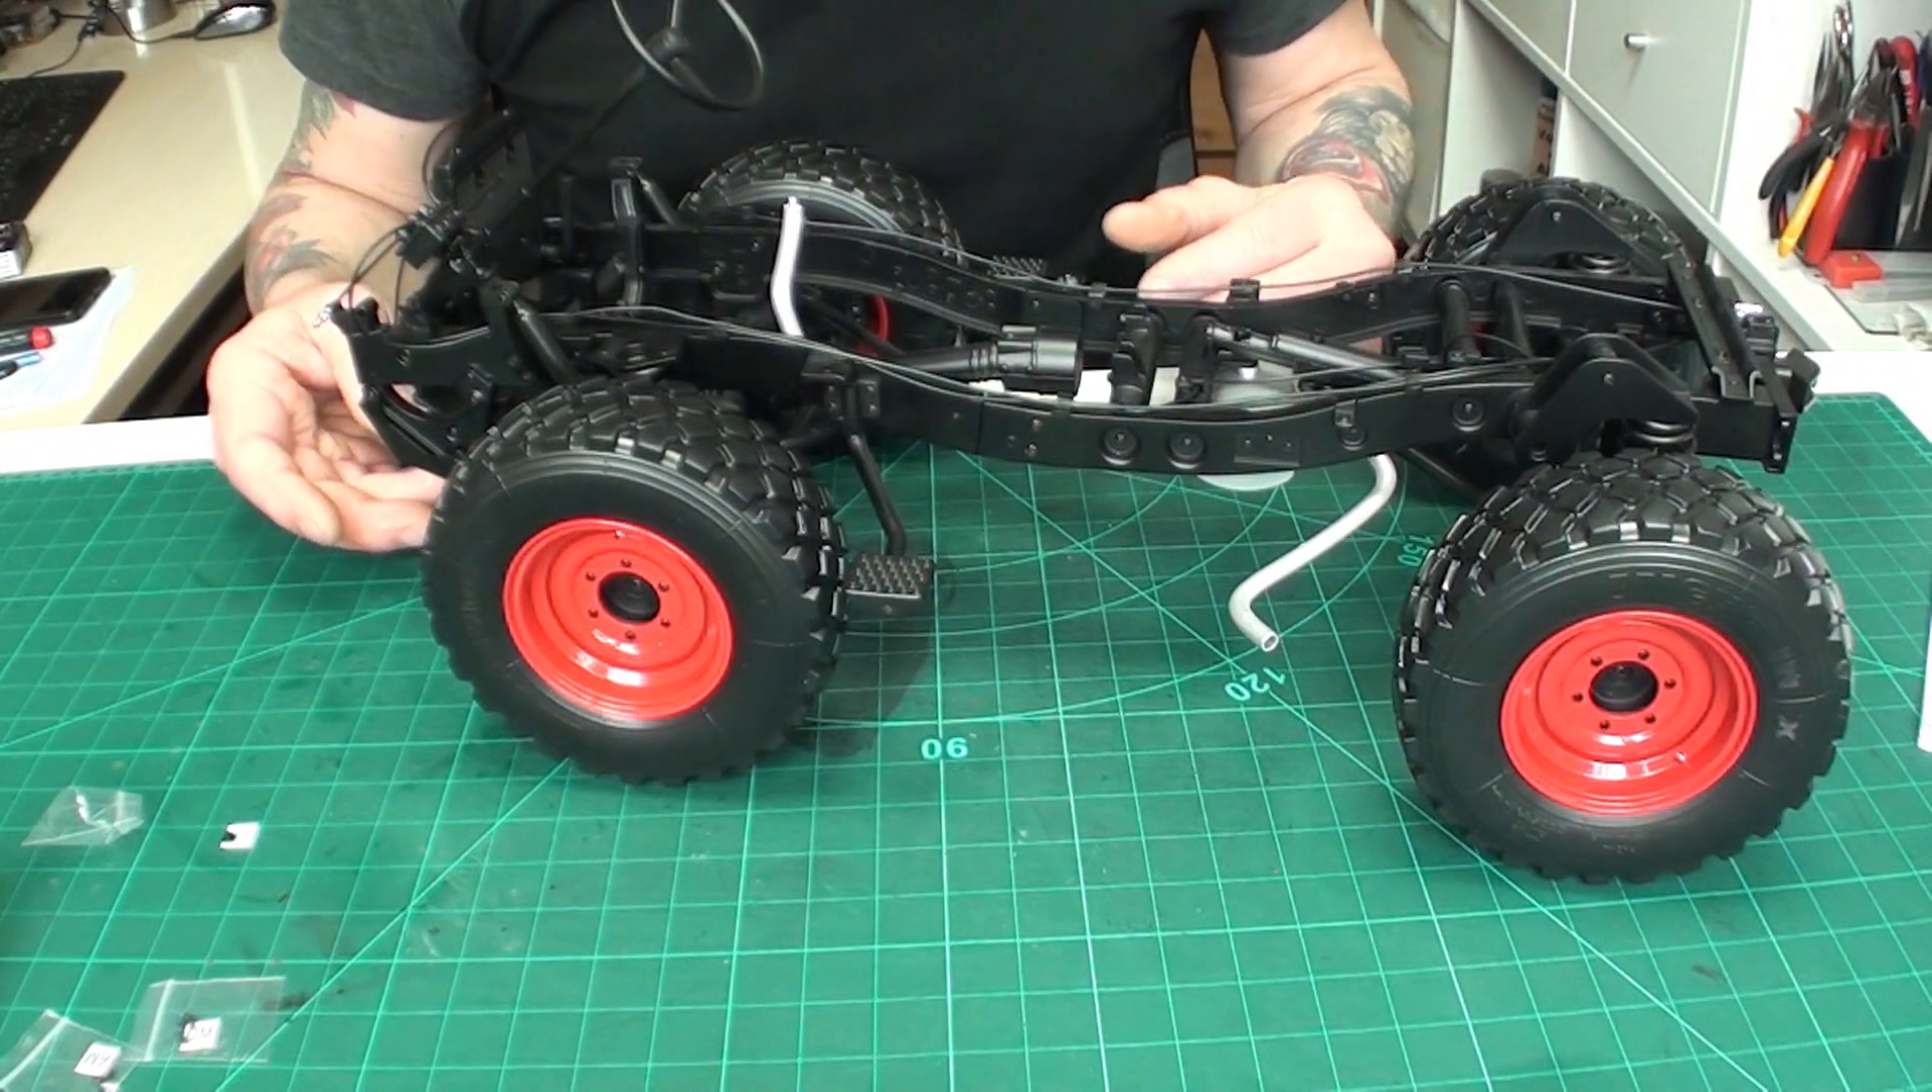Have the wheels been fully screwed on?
Yes.